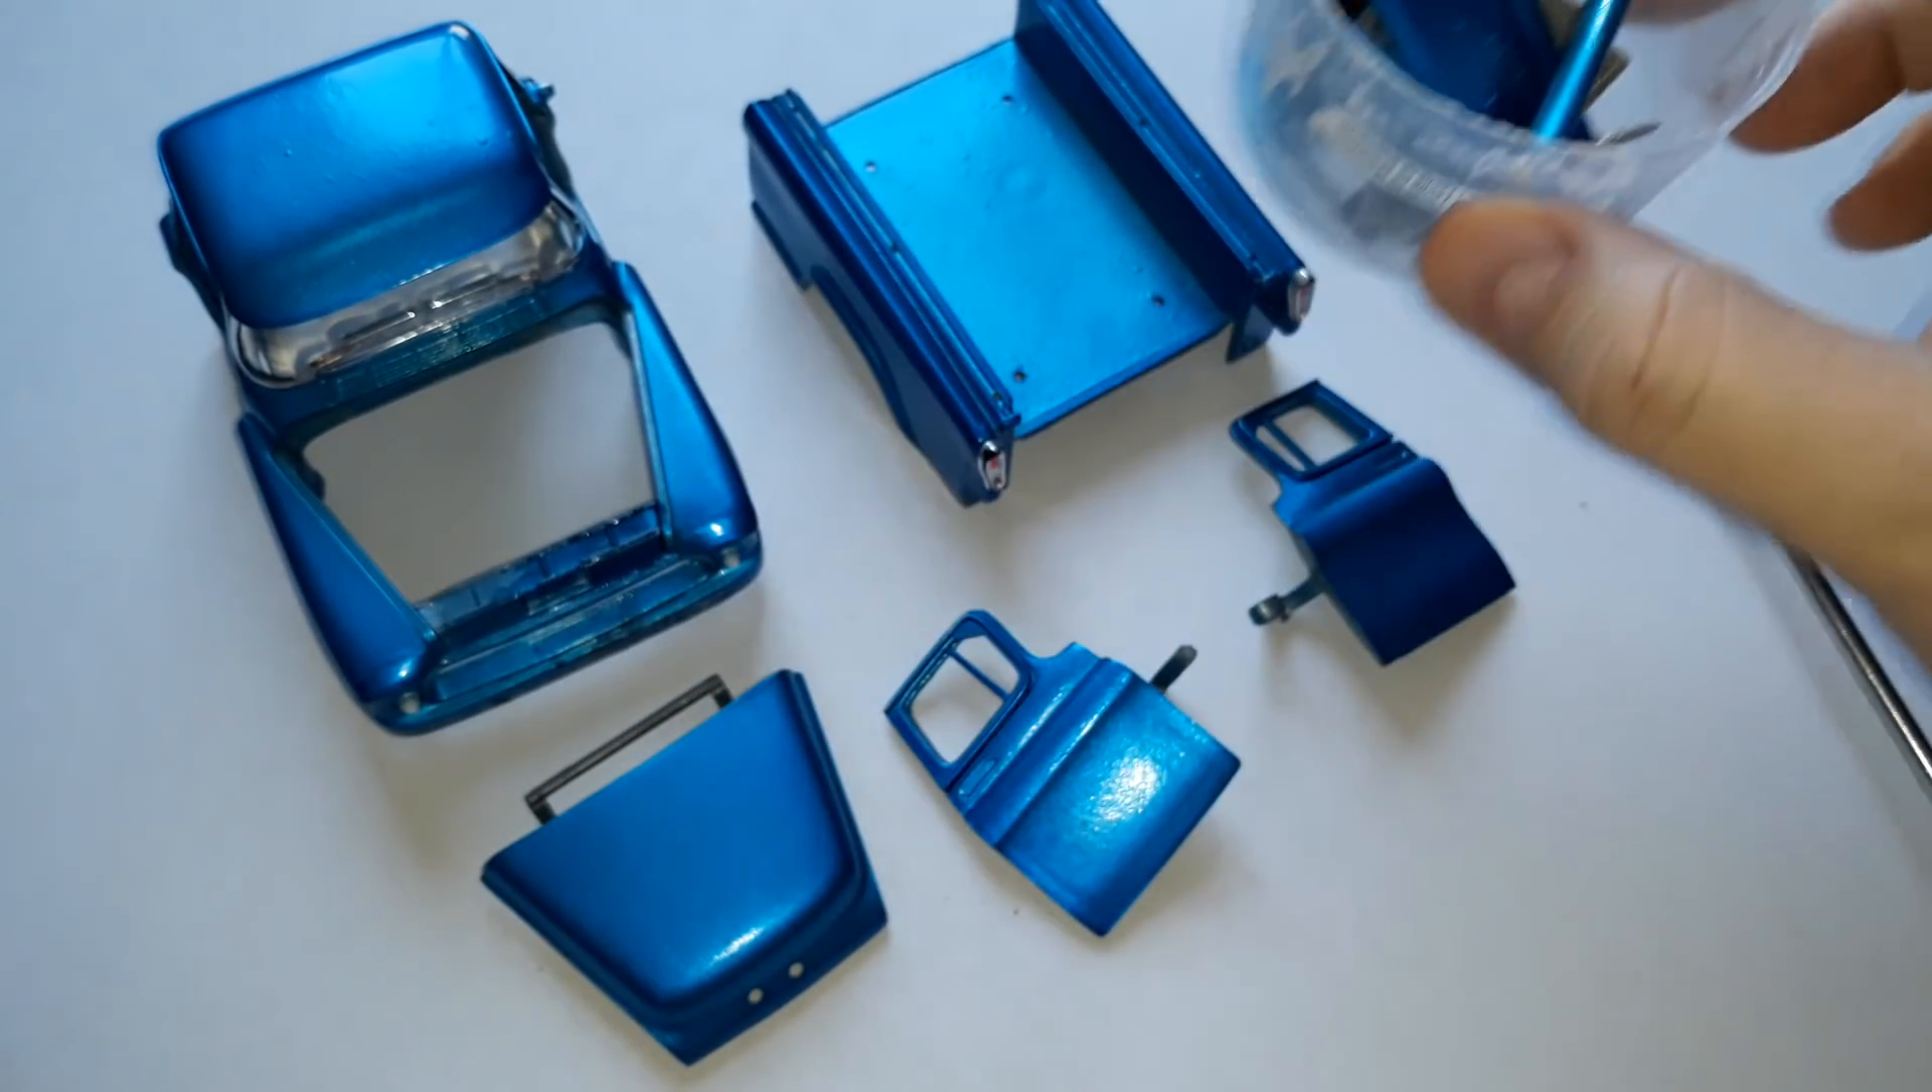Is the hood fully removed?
Yes.